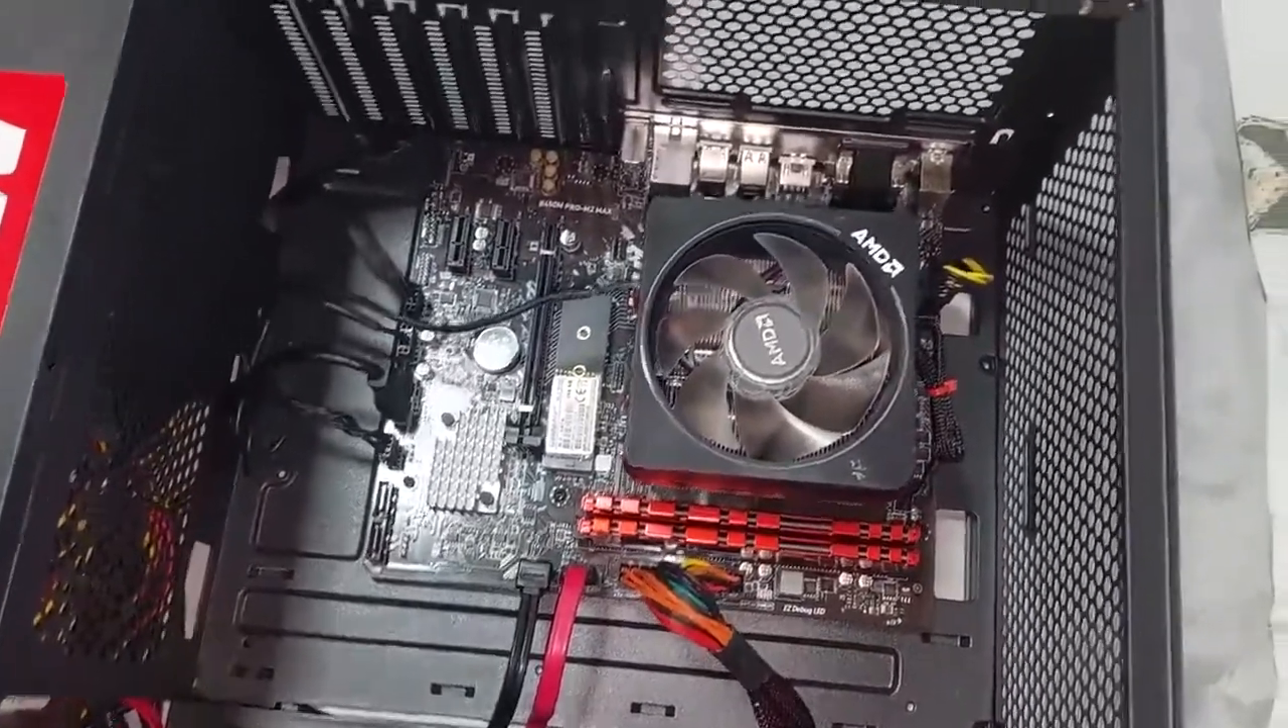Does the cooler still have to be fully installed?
No.